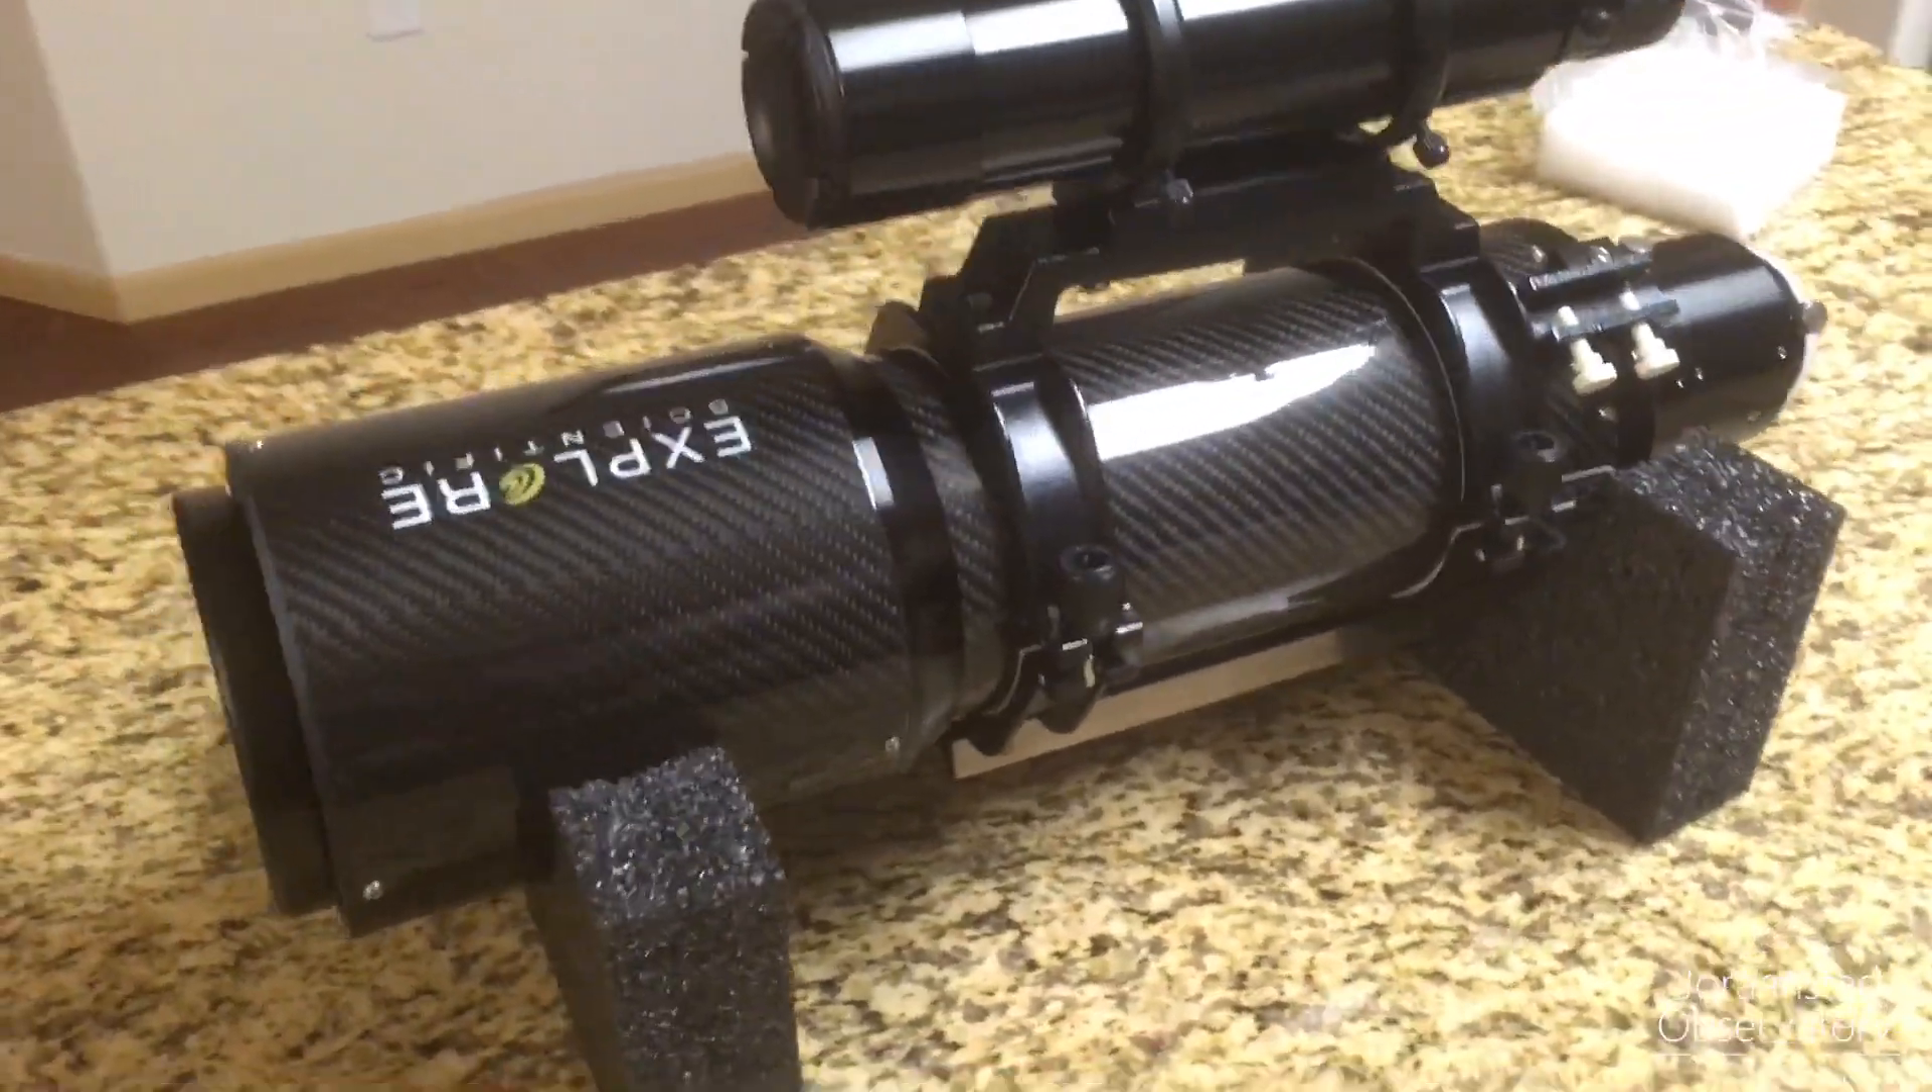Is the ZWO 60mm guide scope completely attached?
Yes.